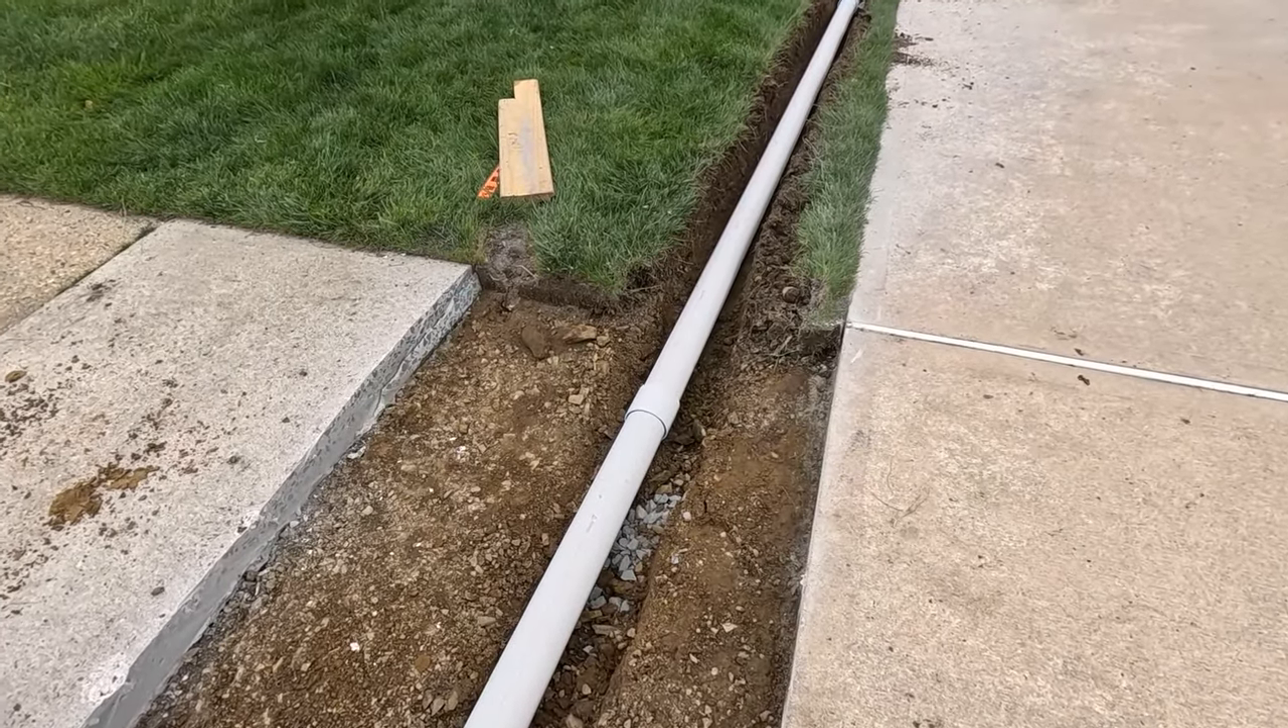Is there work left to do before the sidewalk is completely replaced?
Yes.